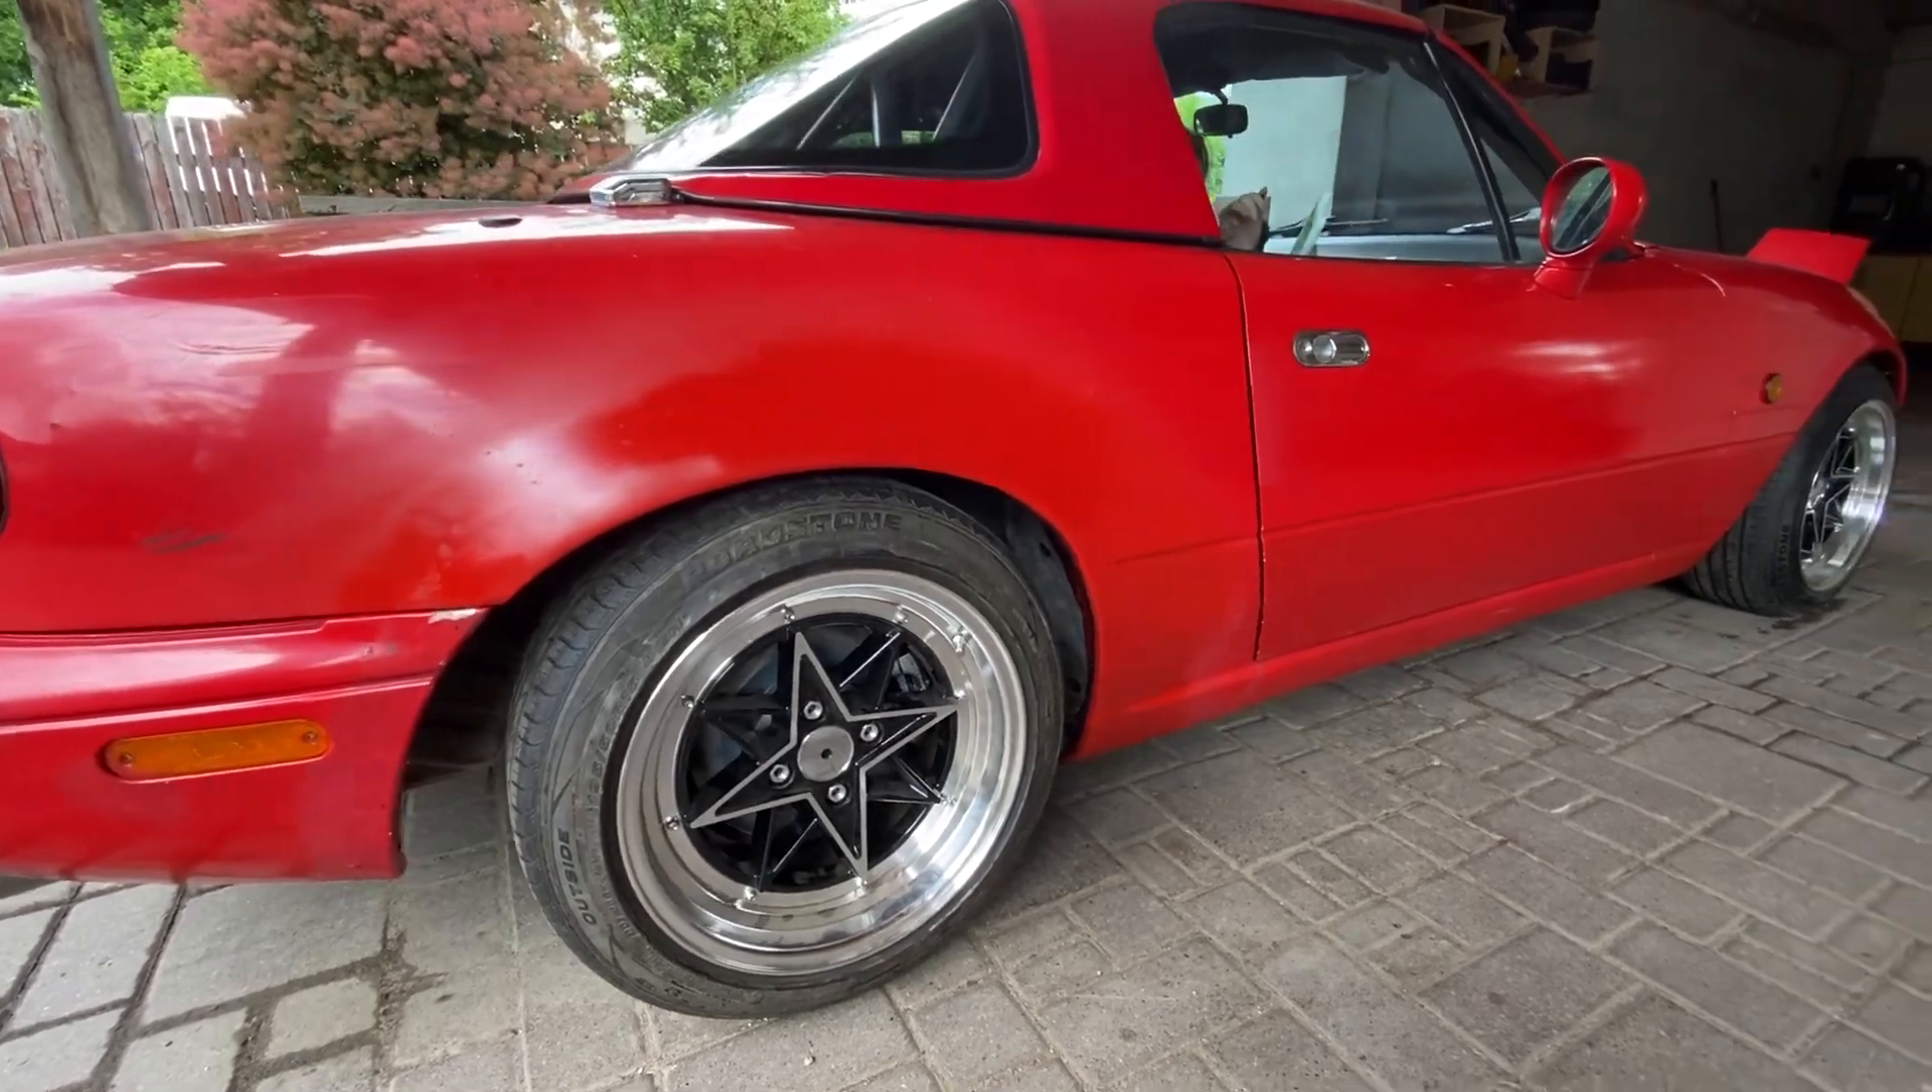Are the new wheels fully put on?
Yes.